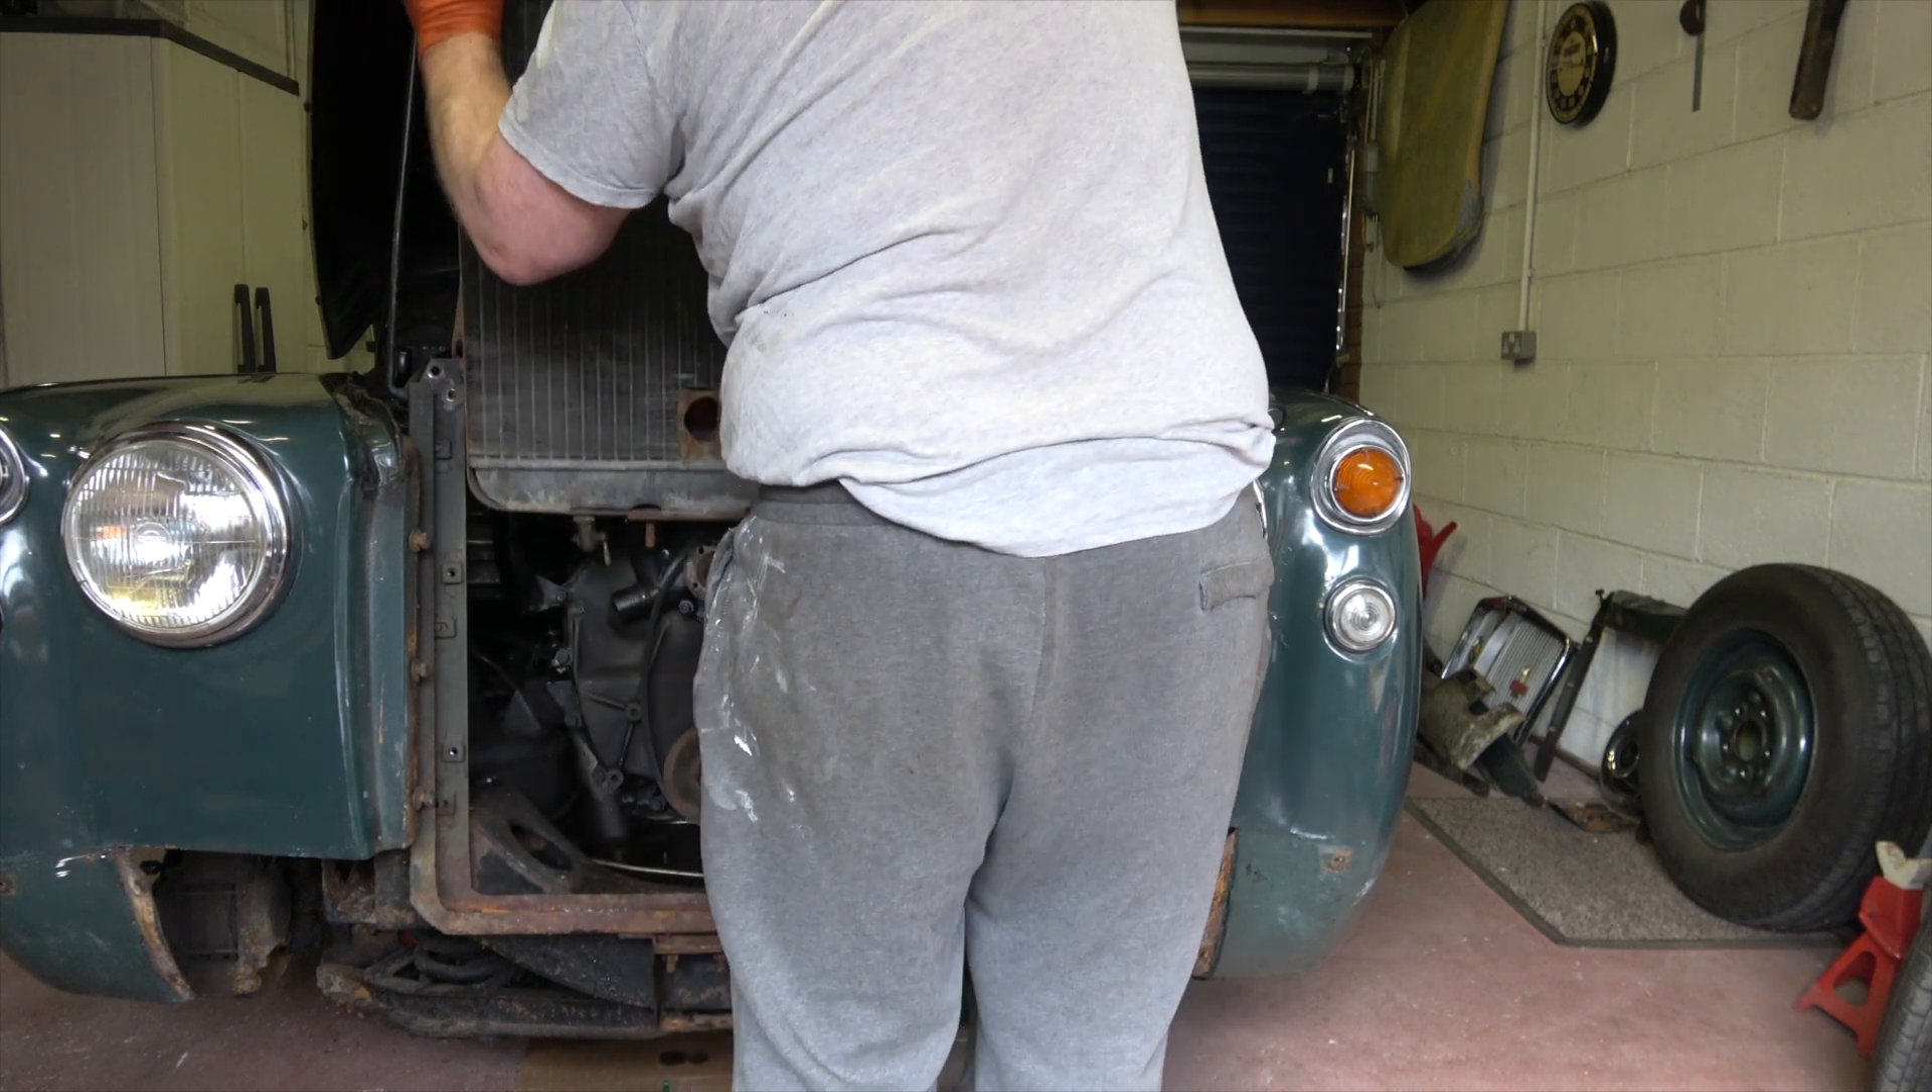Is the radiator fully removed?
No.